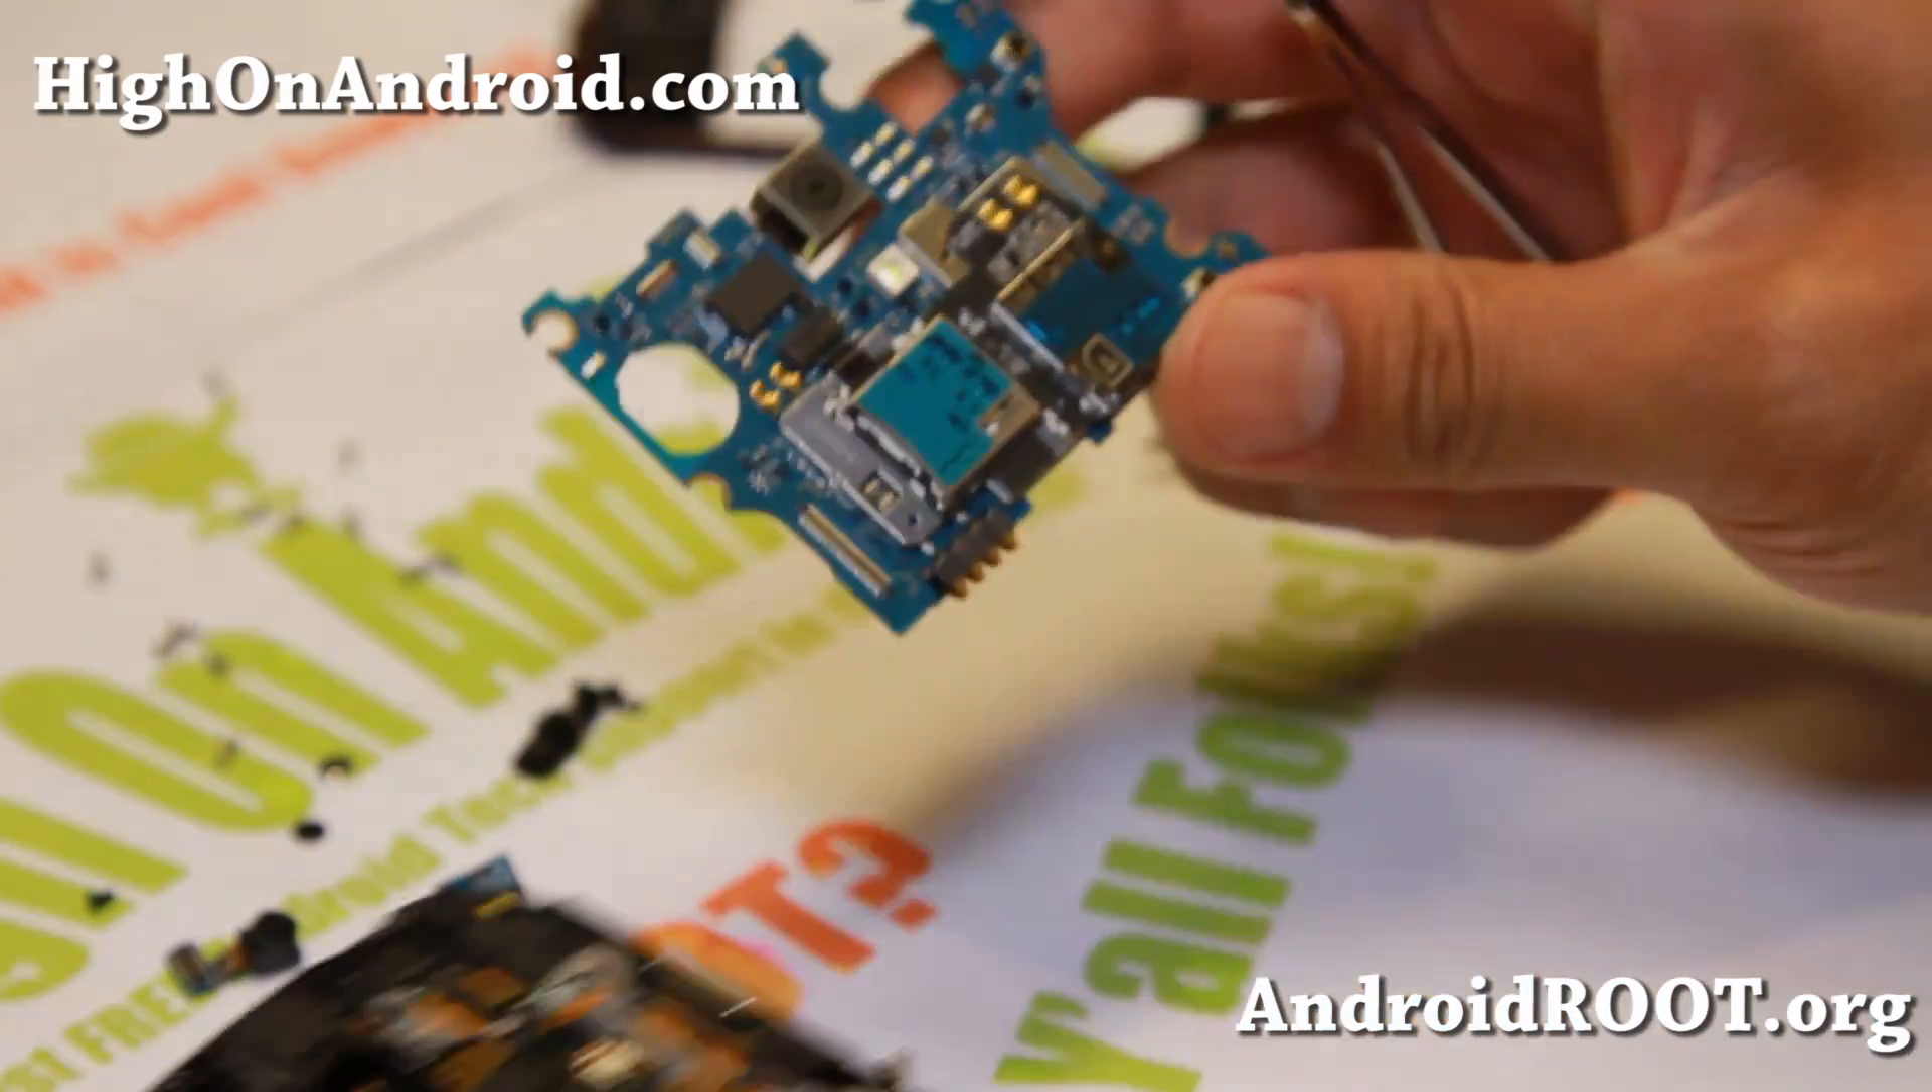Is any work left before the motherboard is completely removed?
No.